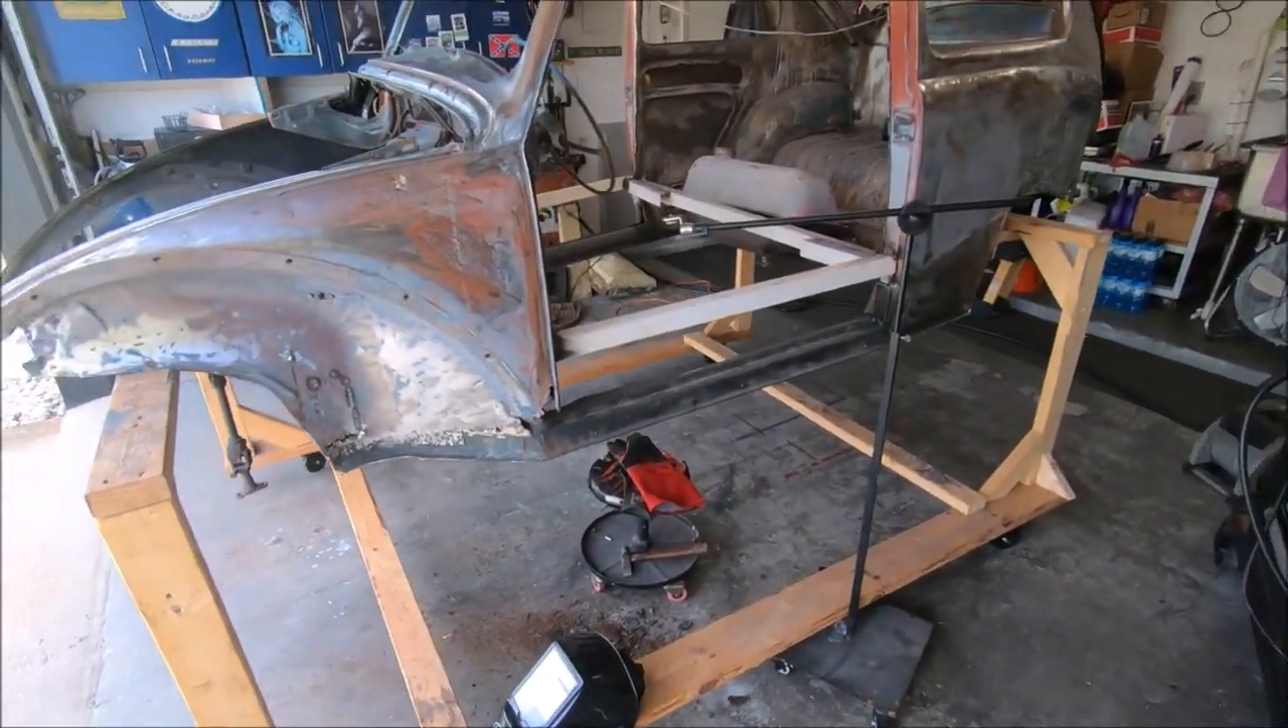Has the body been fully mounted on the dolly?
Yes.